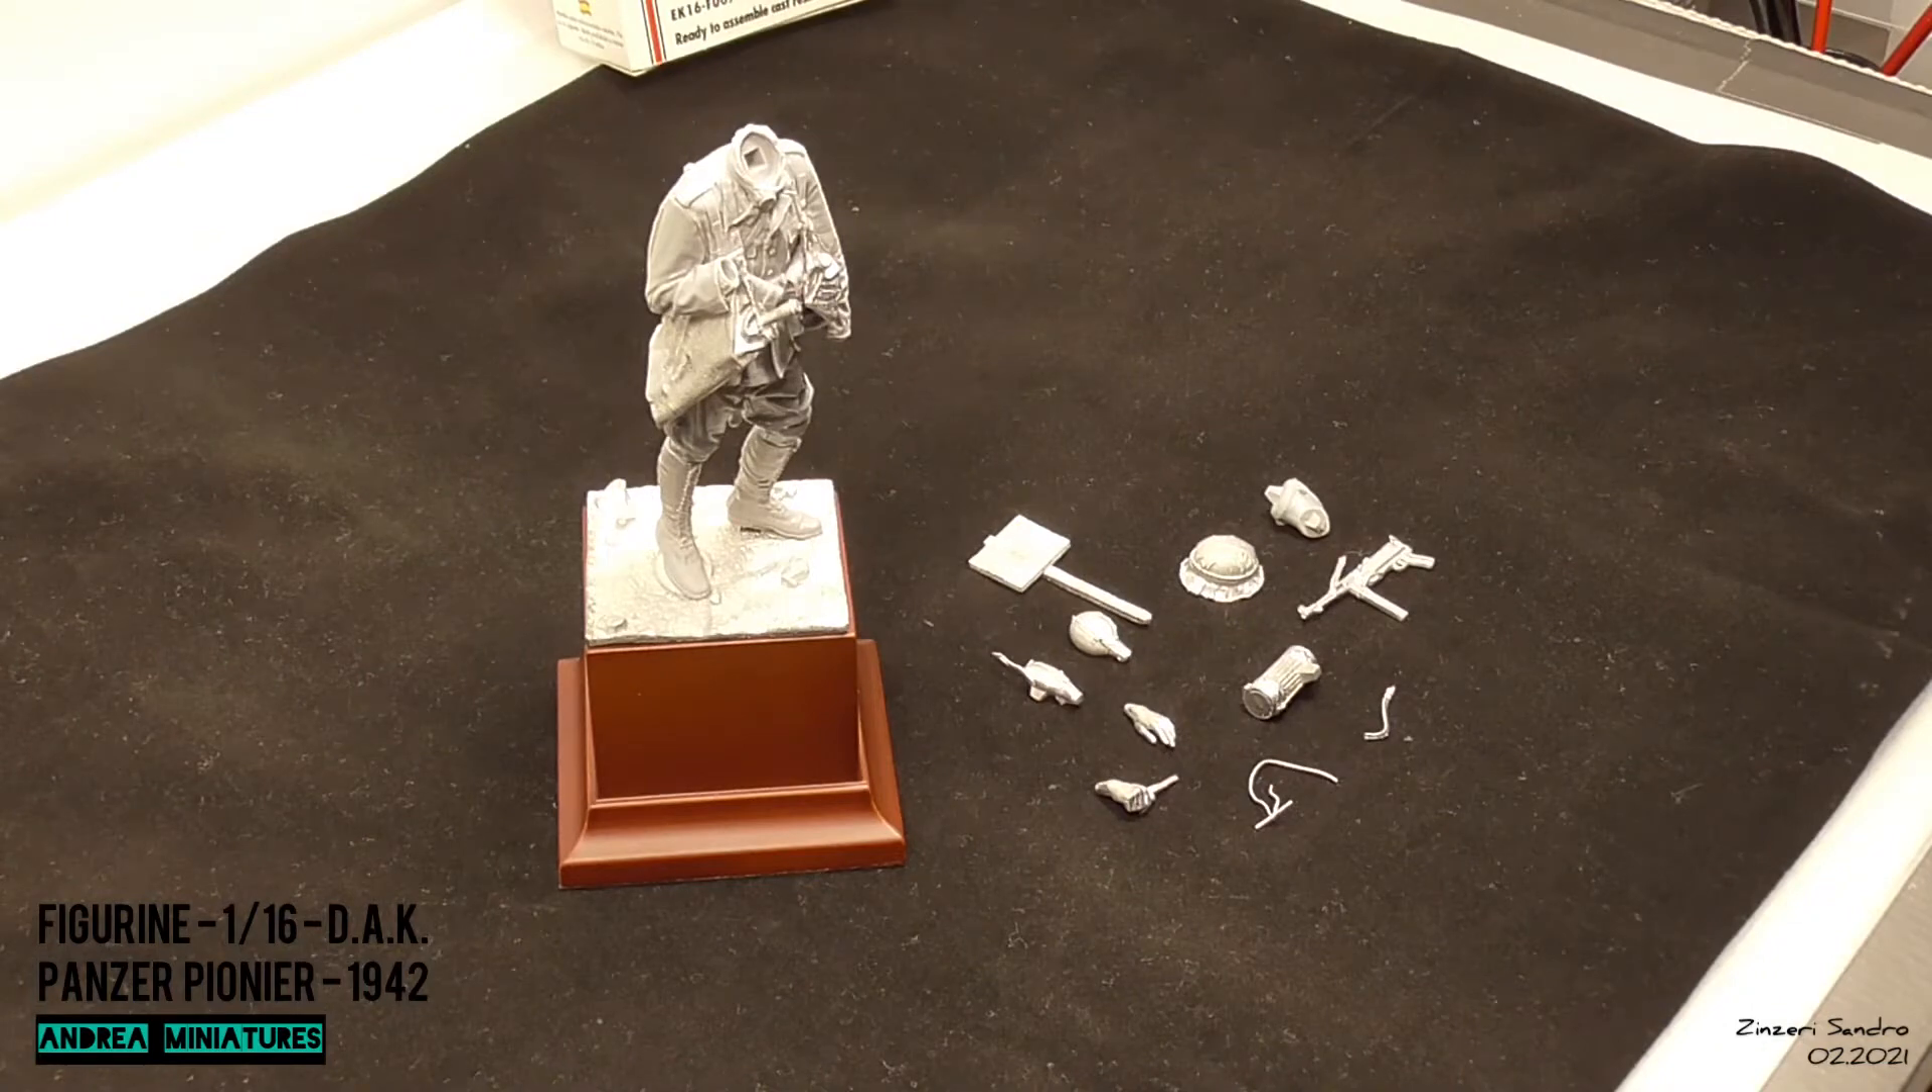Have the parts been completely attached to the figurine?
No.